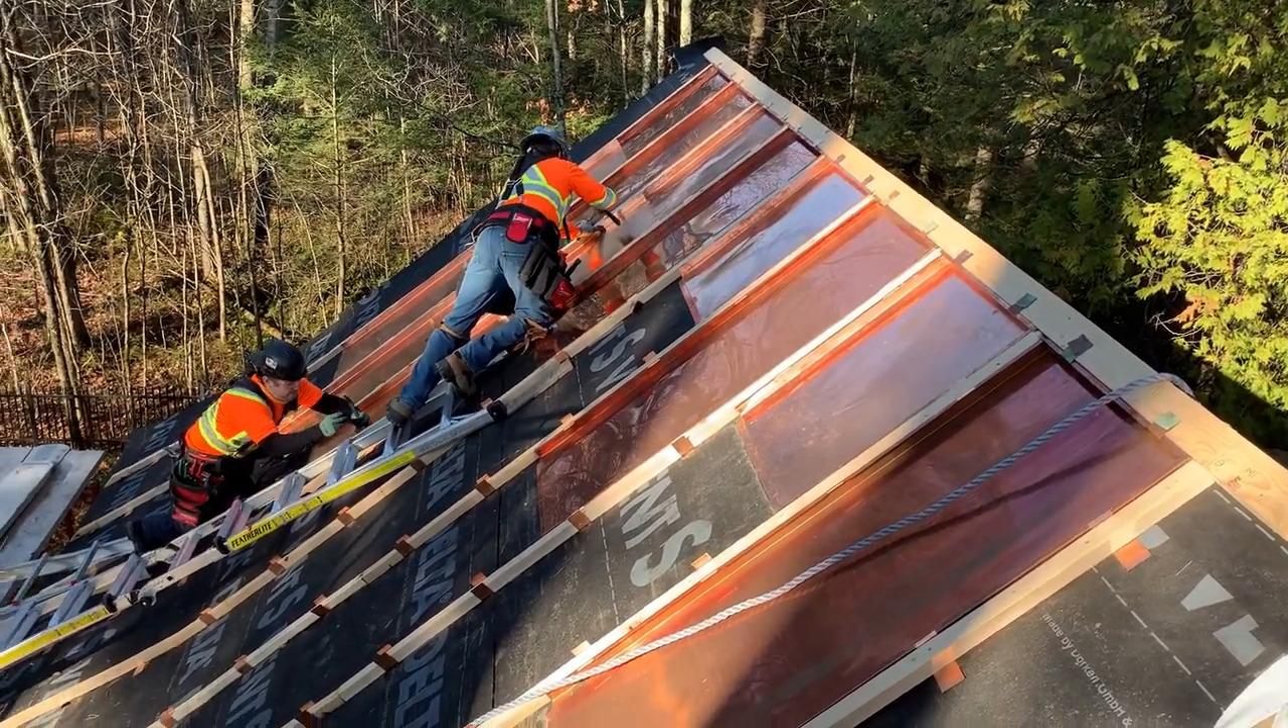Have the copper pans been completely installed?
No.